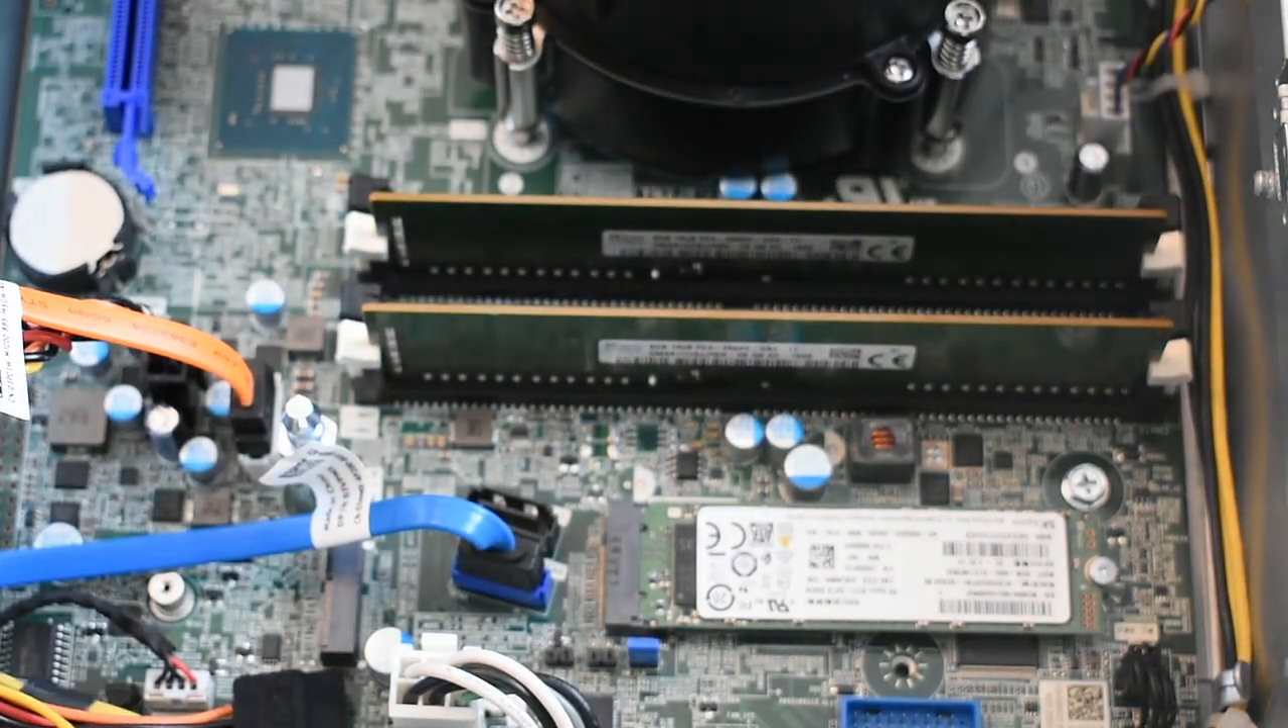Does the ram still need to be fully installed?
No.